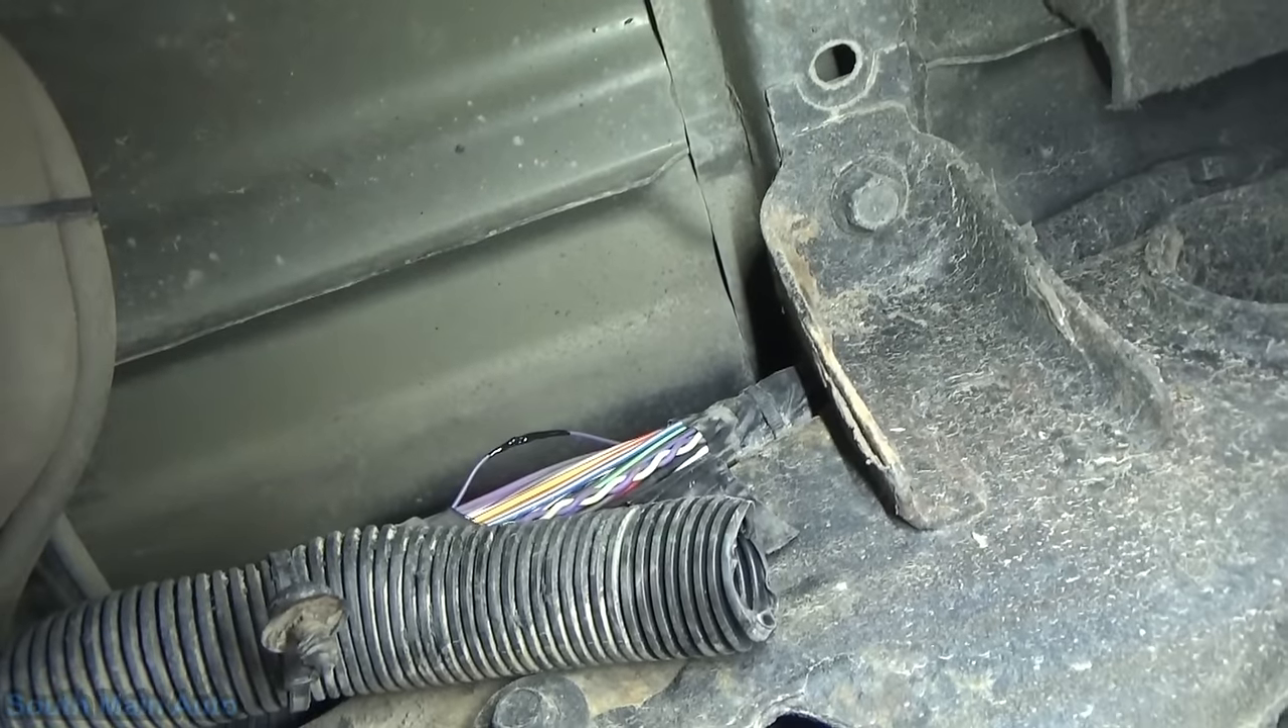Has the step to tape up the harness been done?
No.